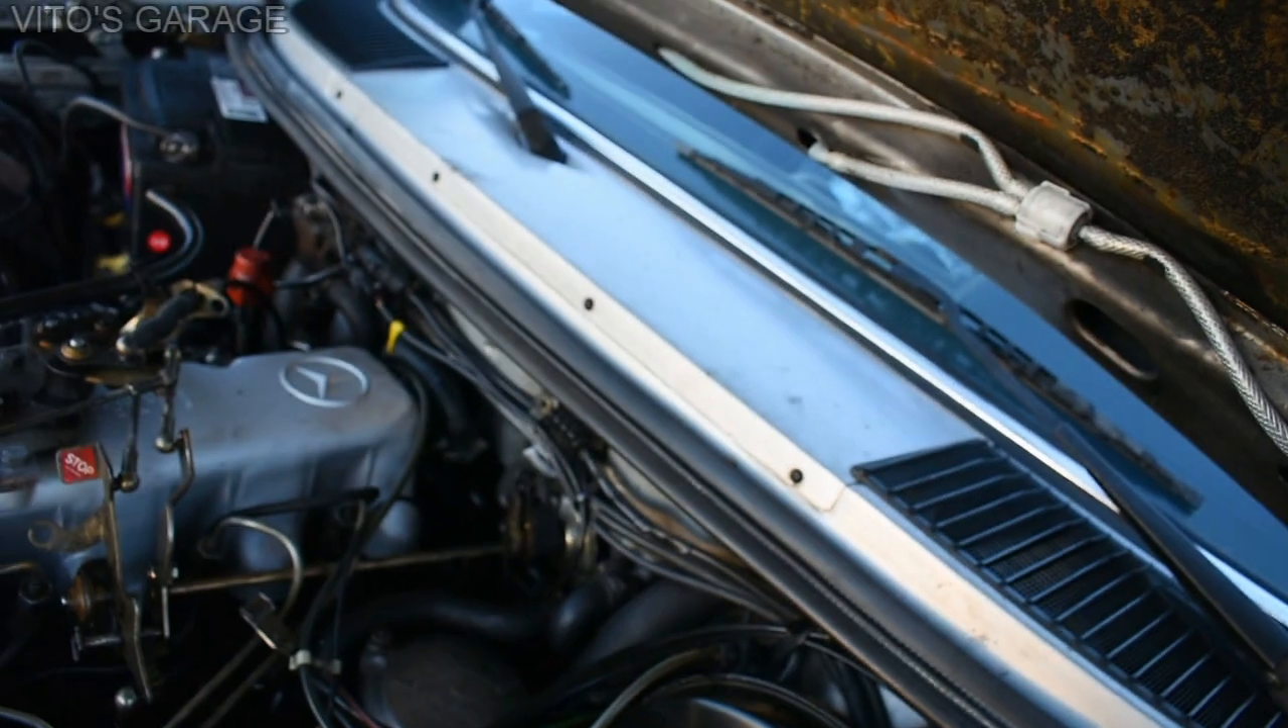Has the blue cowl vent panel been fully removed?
No.